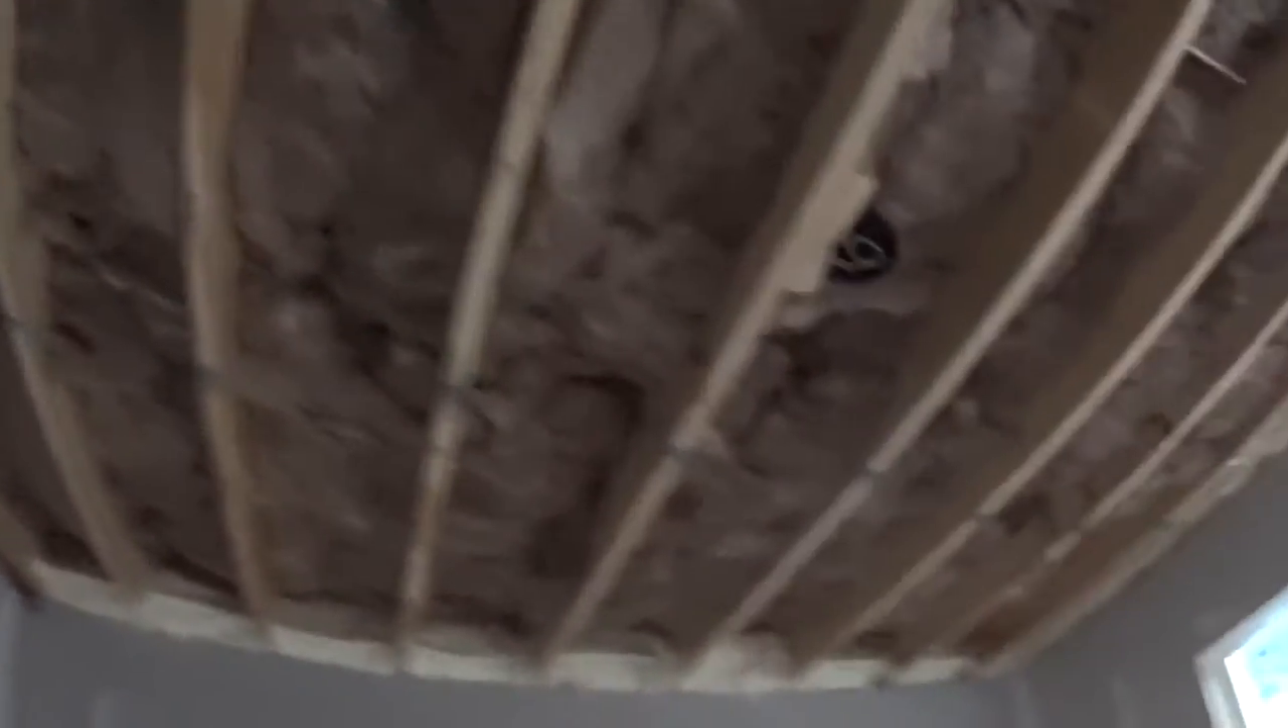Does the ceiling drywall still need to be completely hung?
Yes.